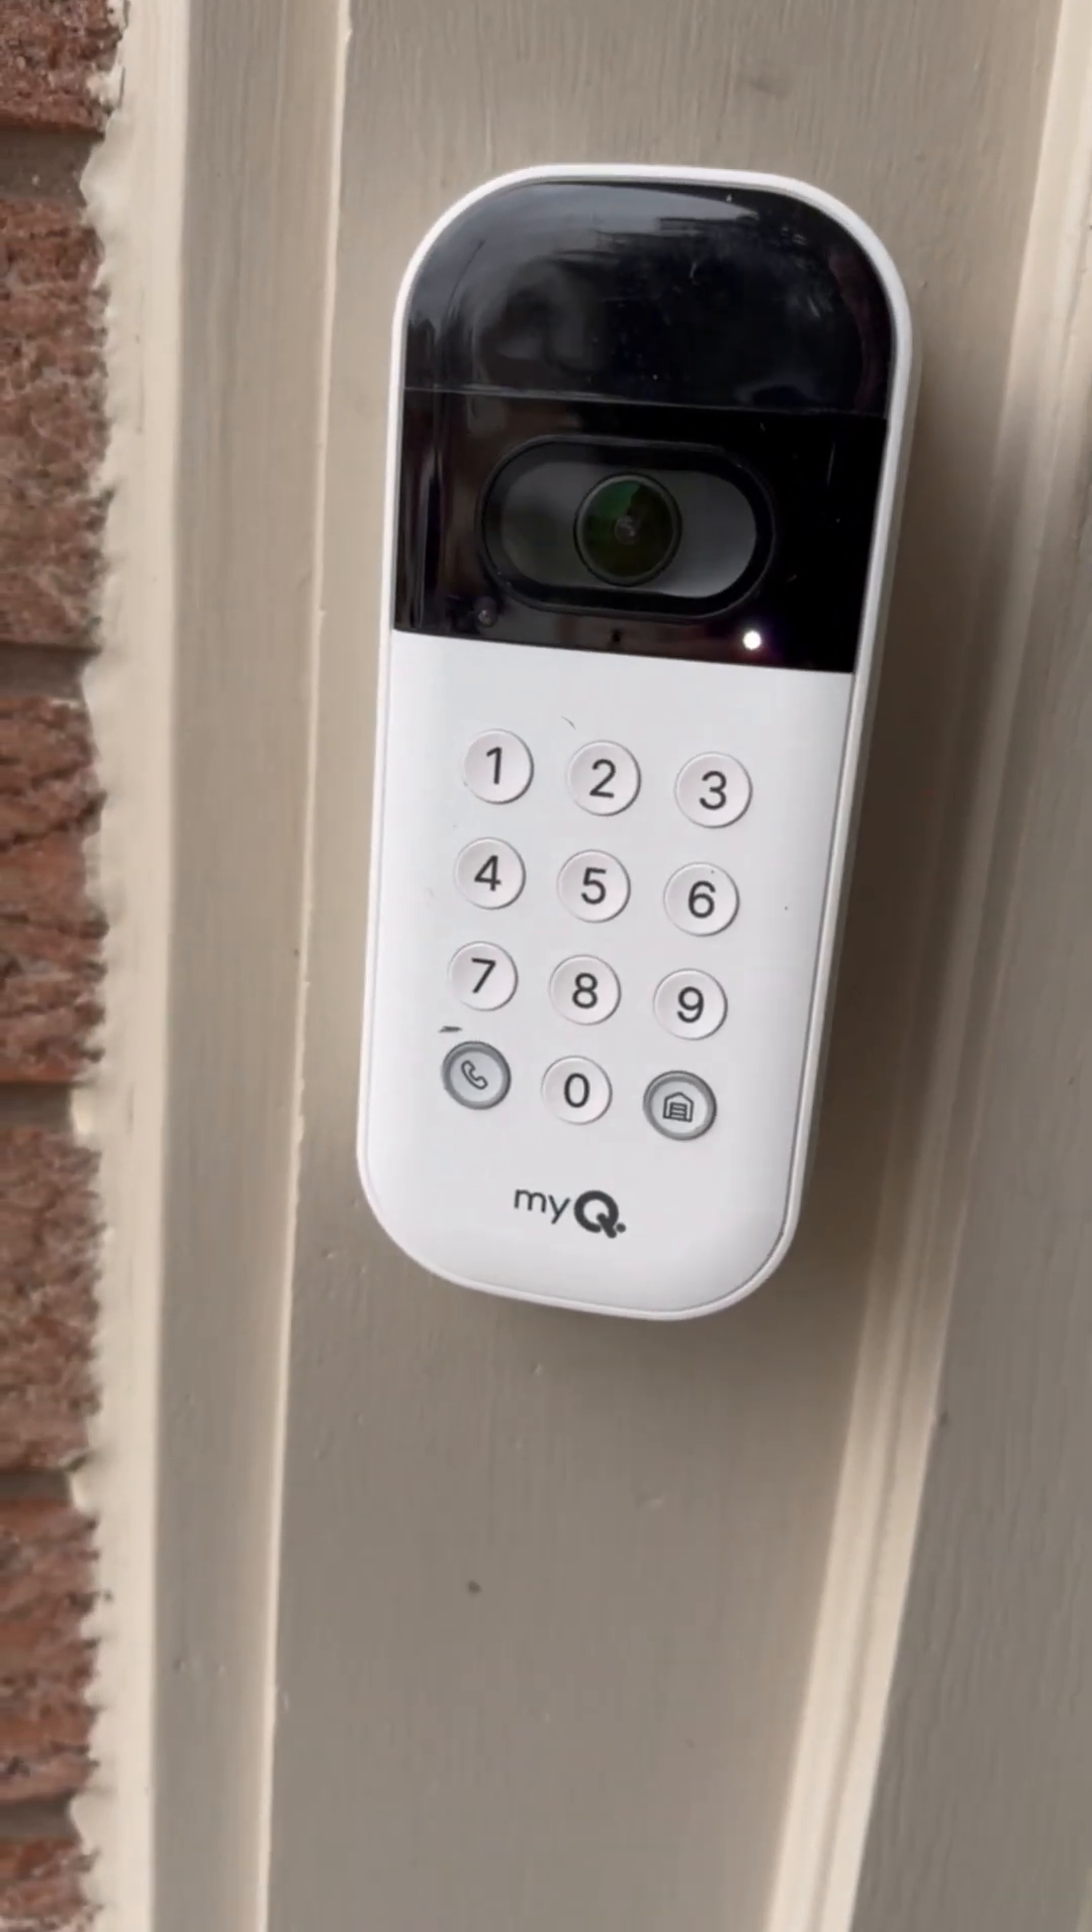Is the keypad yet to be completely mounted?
No.